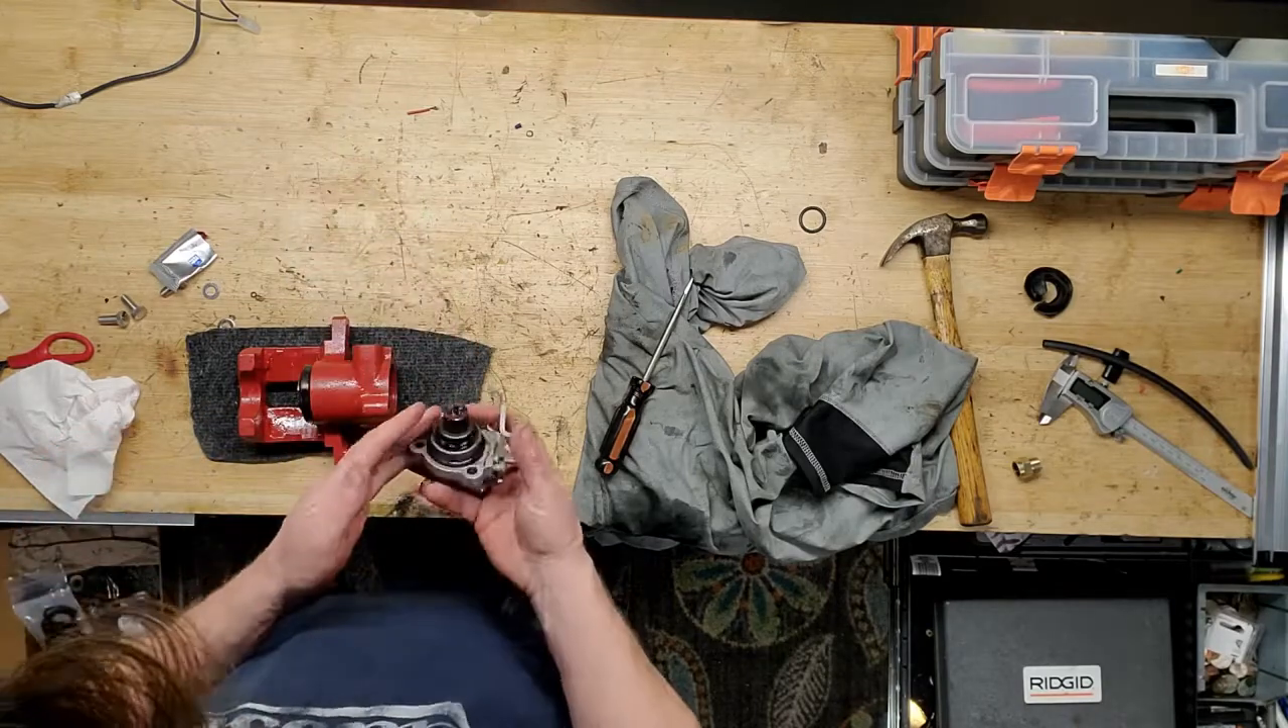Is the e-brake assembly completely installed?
No.